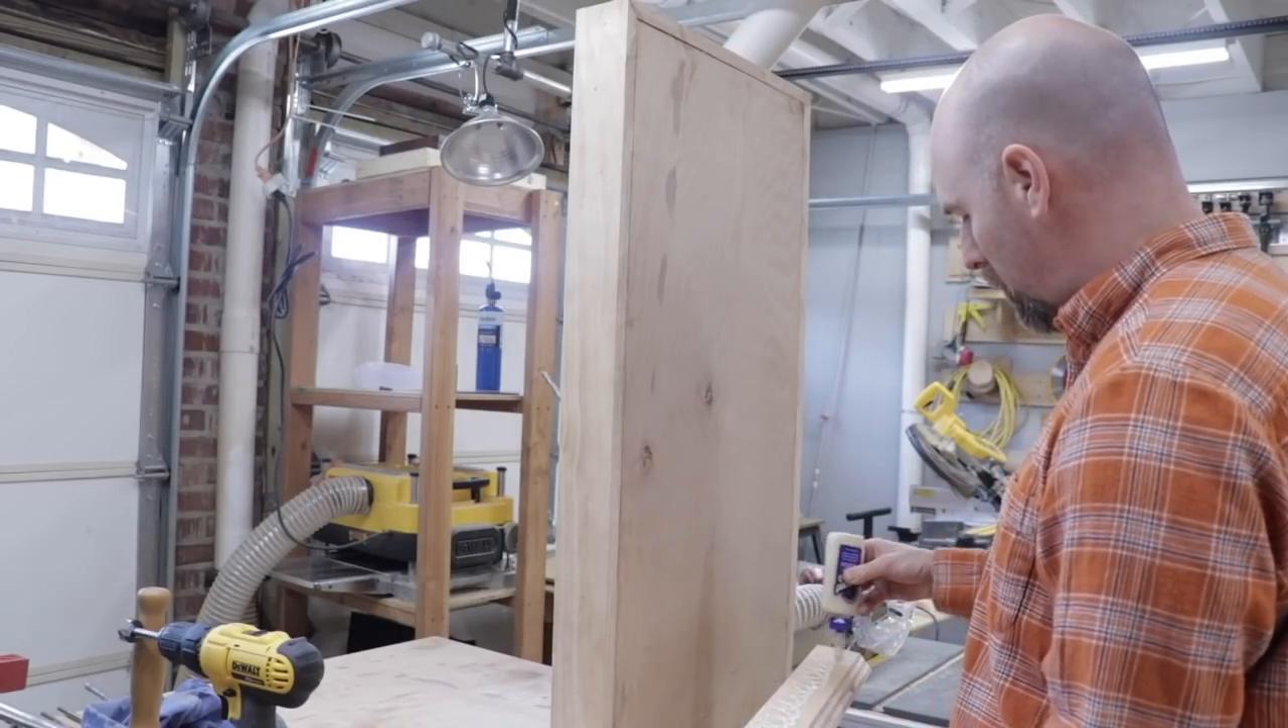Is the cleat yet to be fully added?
Yes.